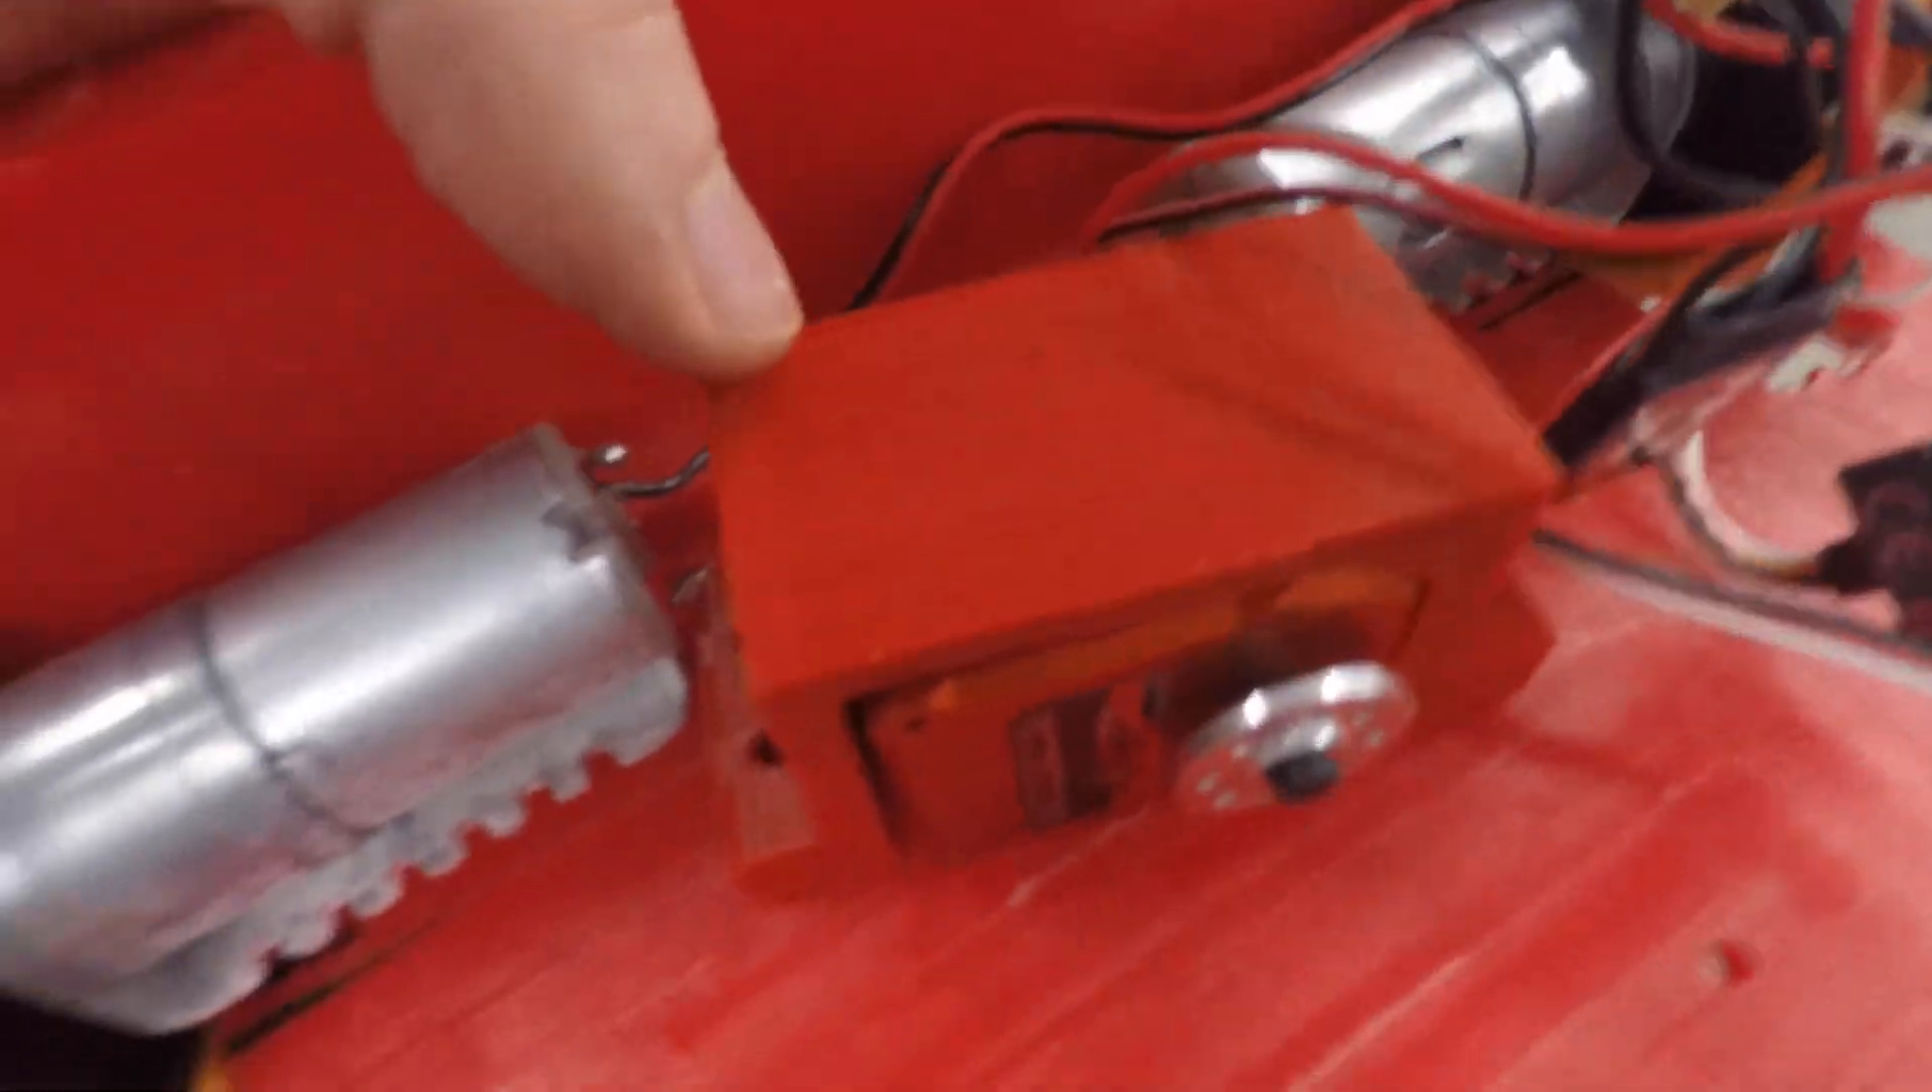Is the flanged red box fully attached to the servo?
Yes.